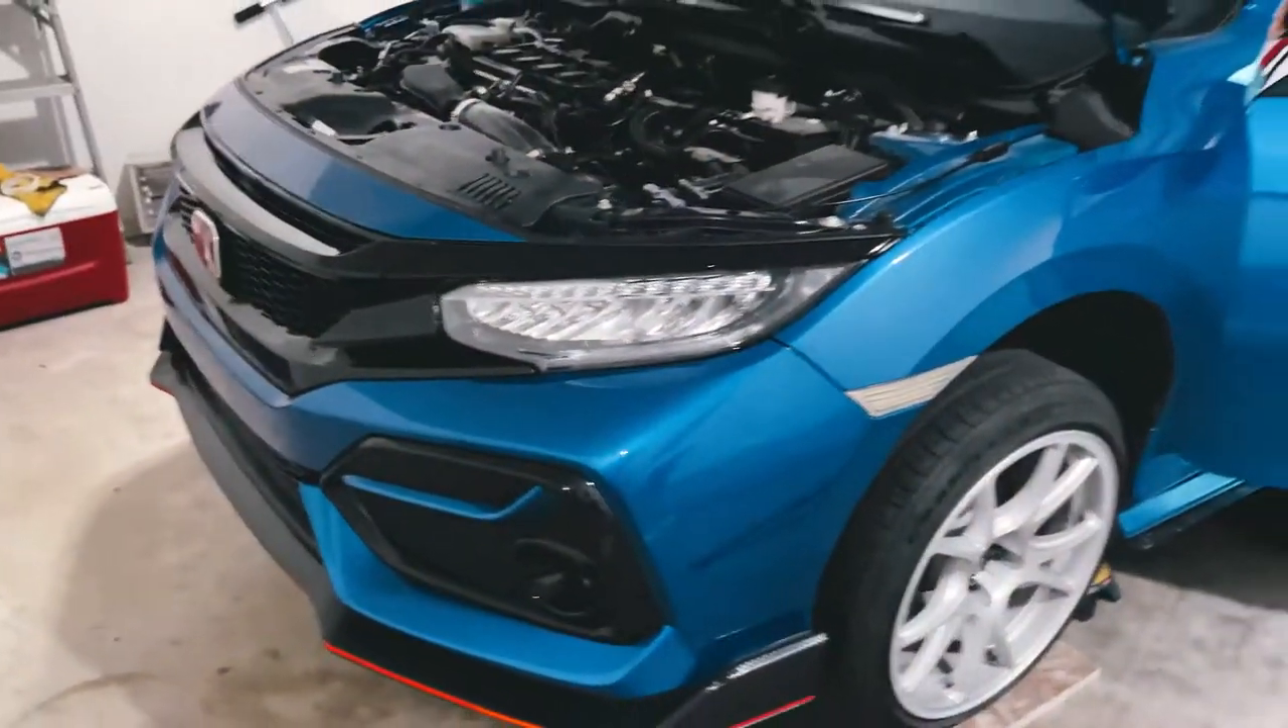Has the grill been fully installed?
Yes.